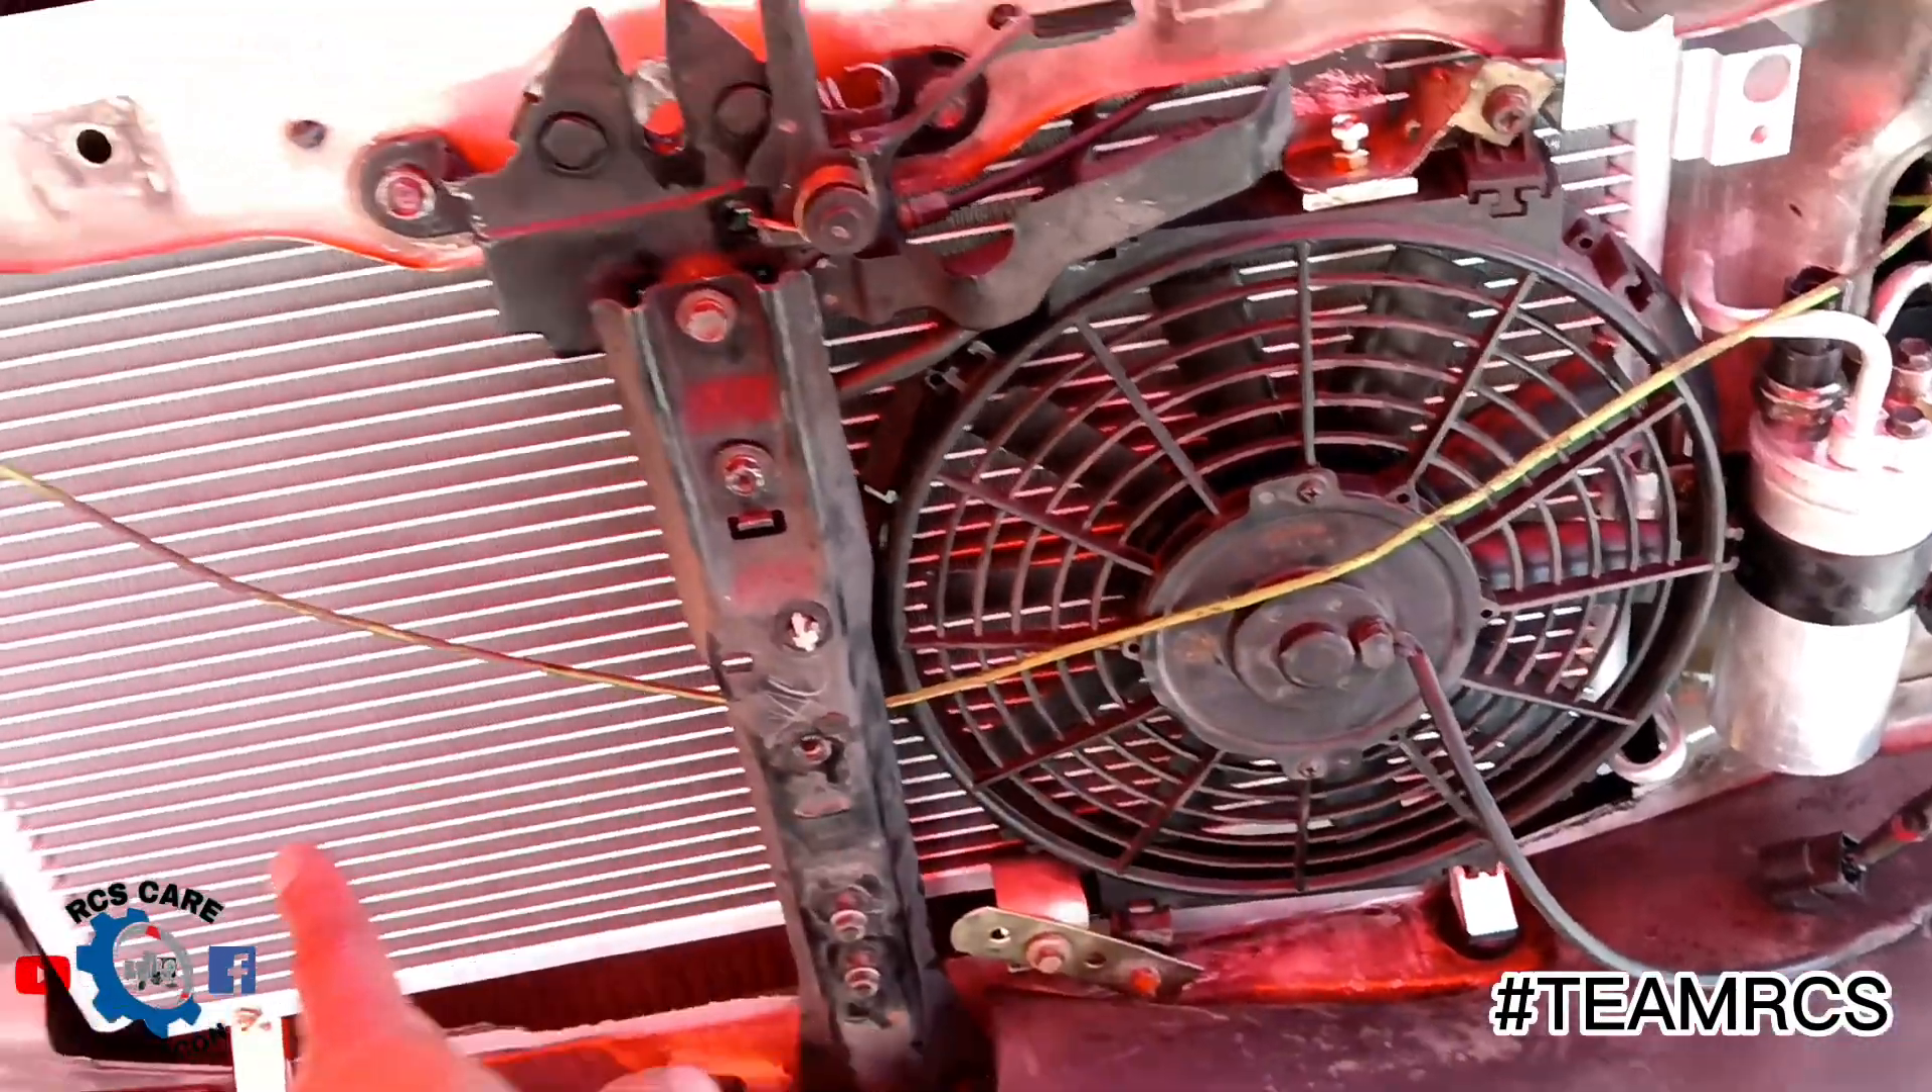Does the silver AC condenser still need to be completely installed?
No.